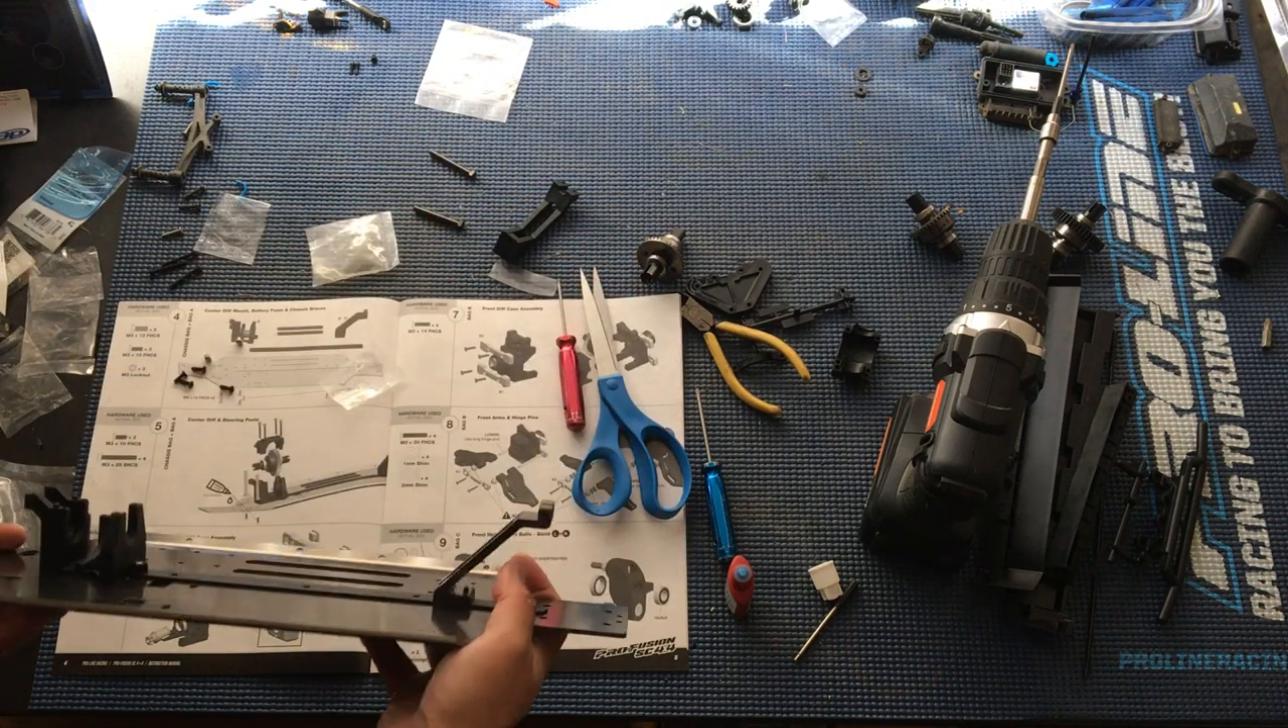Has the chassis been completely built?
No.